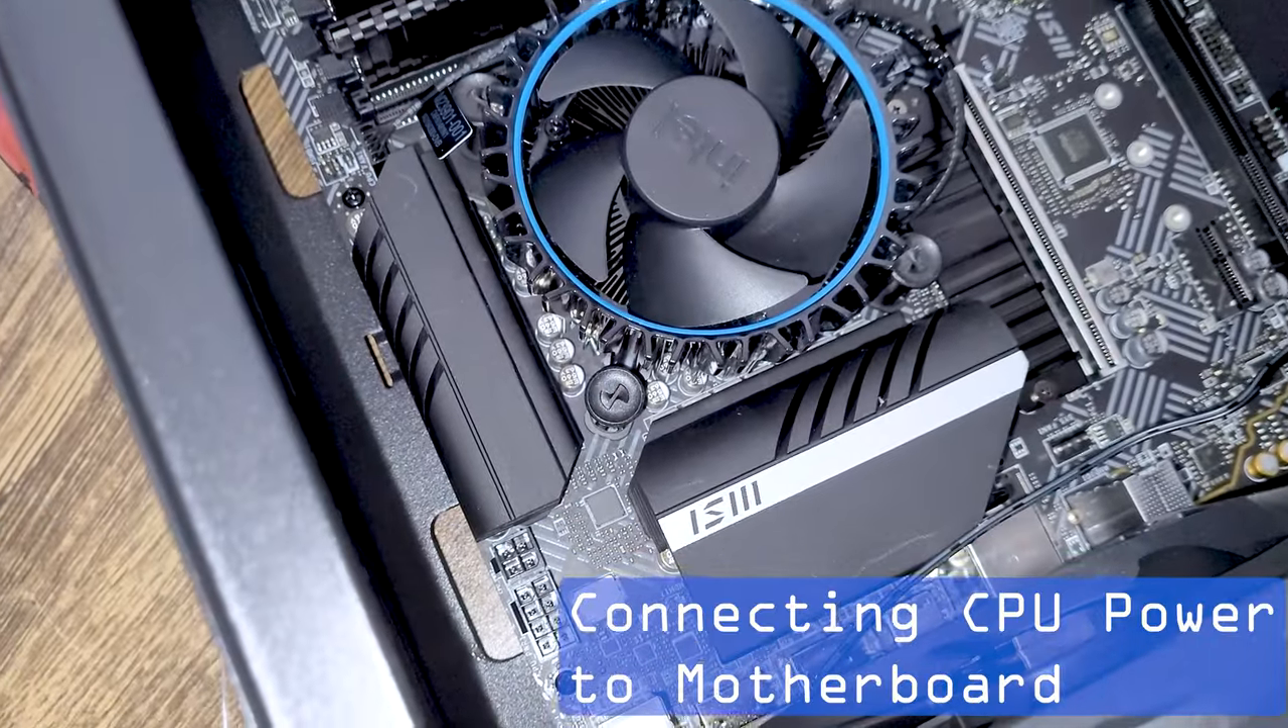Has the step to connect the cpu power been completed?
No.